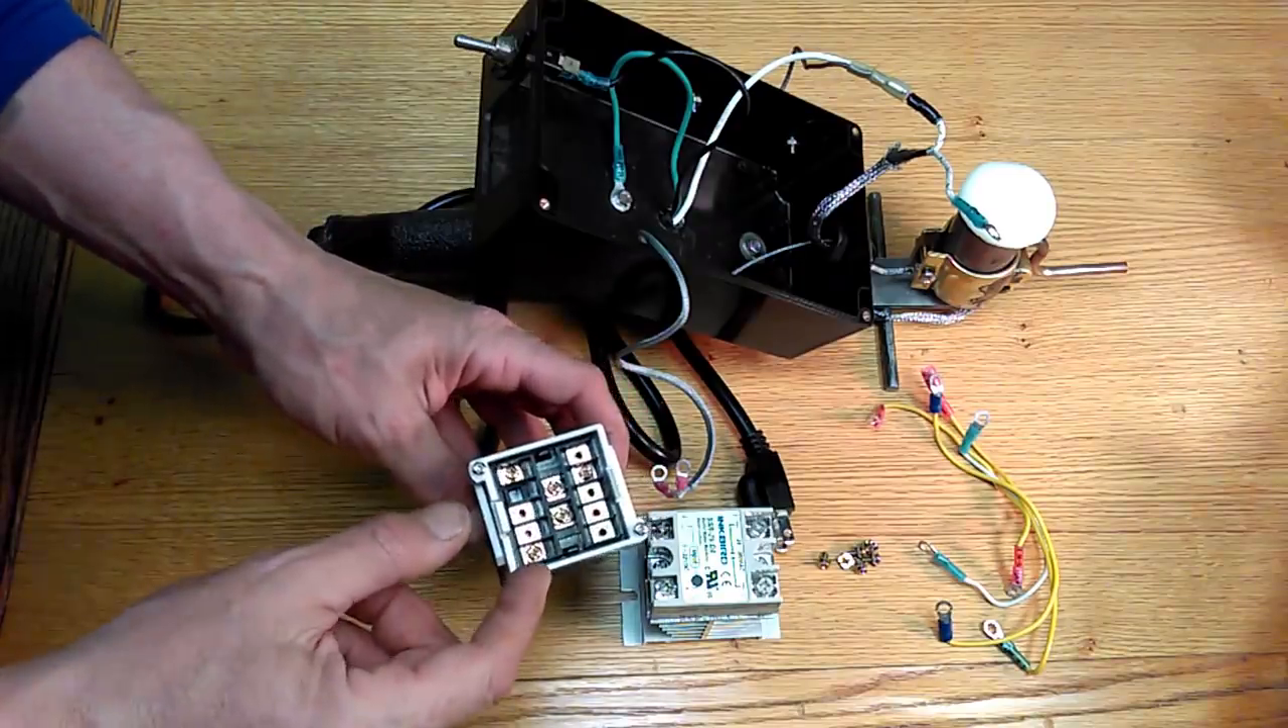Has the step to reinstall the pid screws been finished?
No.